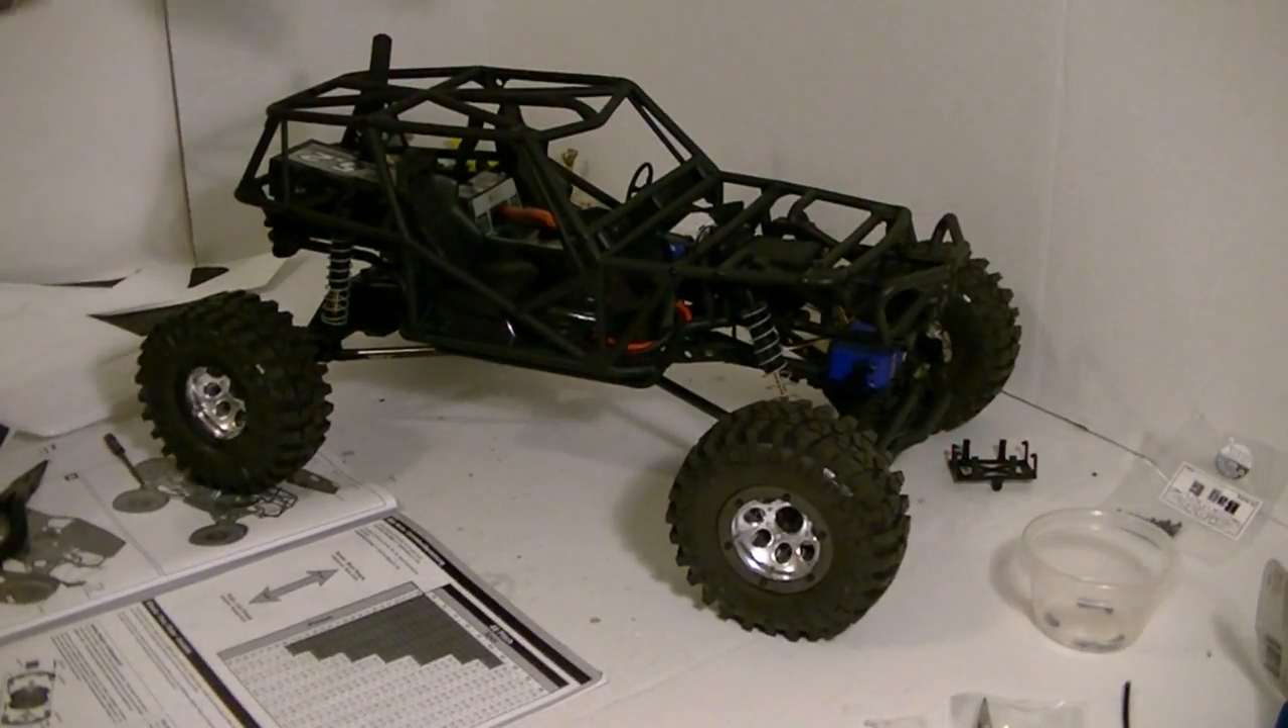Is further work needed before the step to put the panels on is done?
Yes.